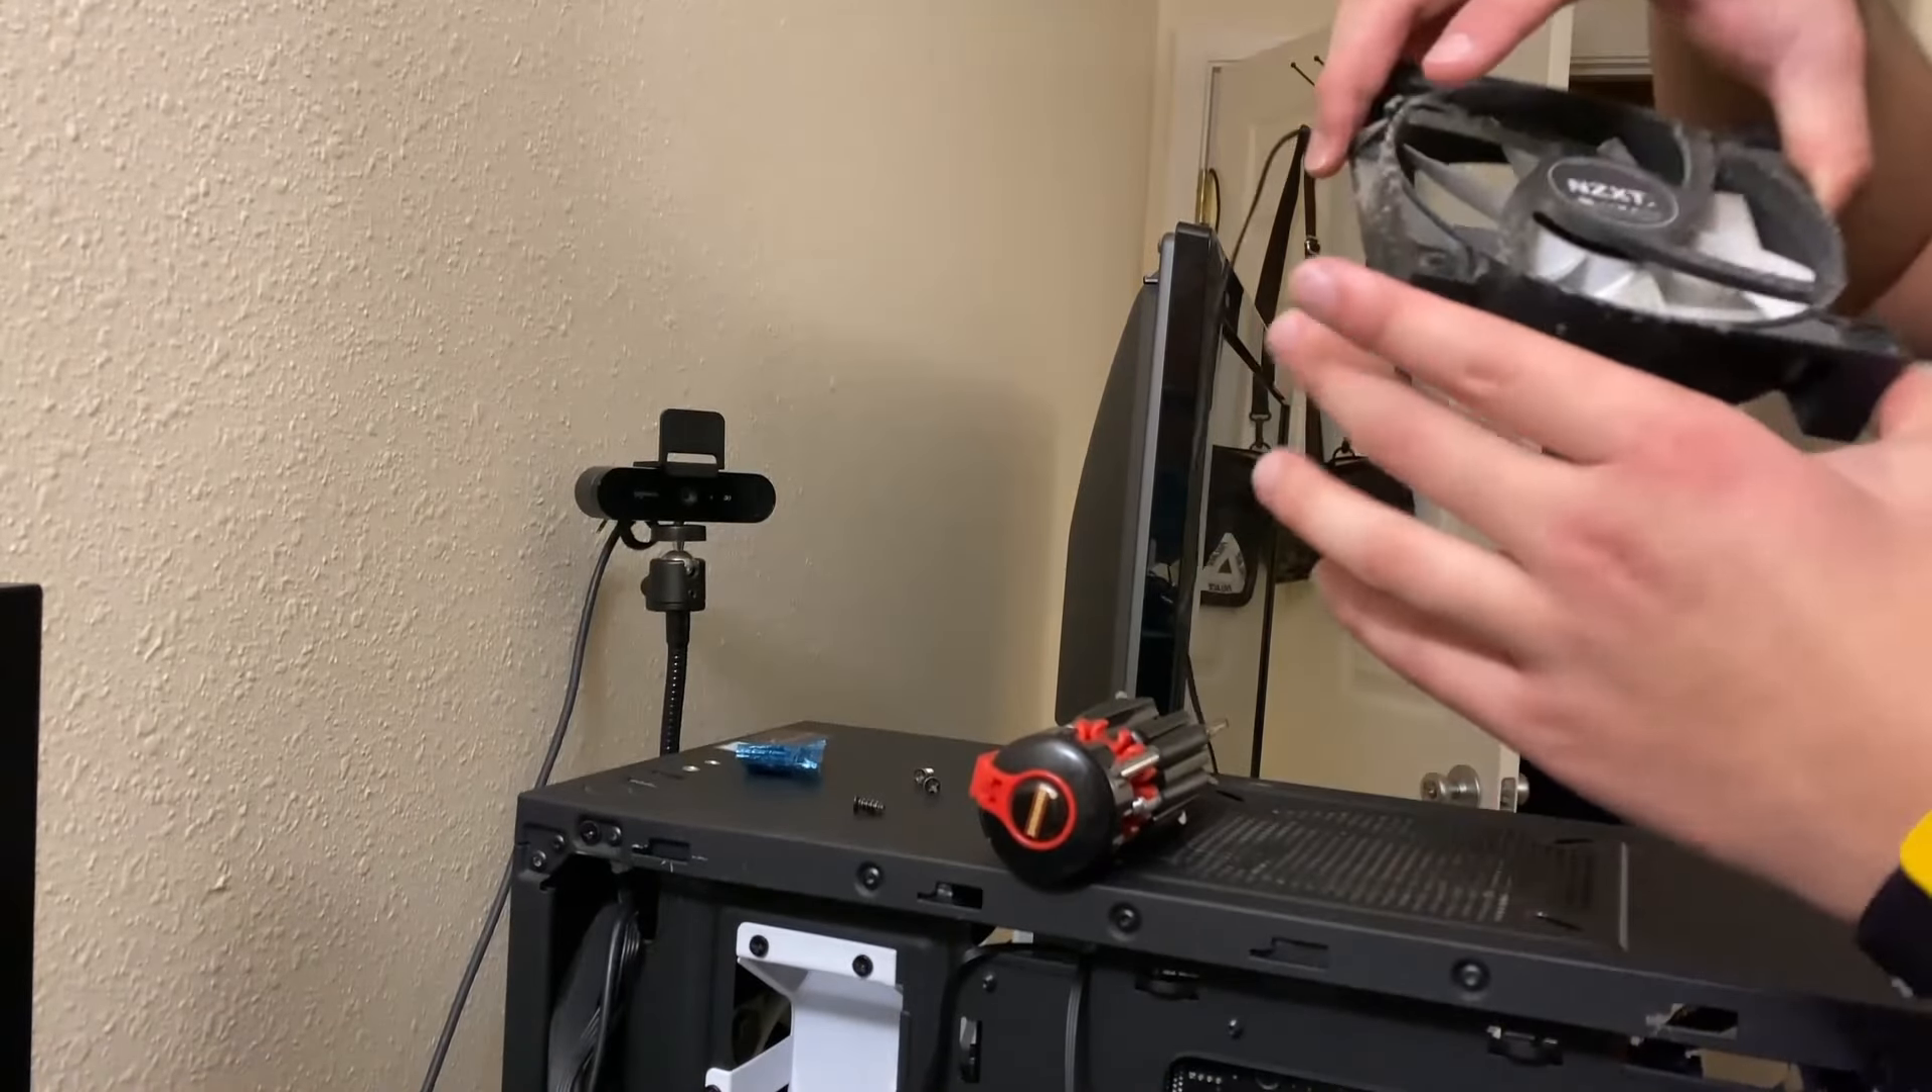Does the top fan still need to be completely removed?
No.